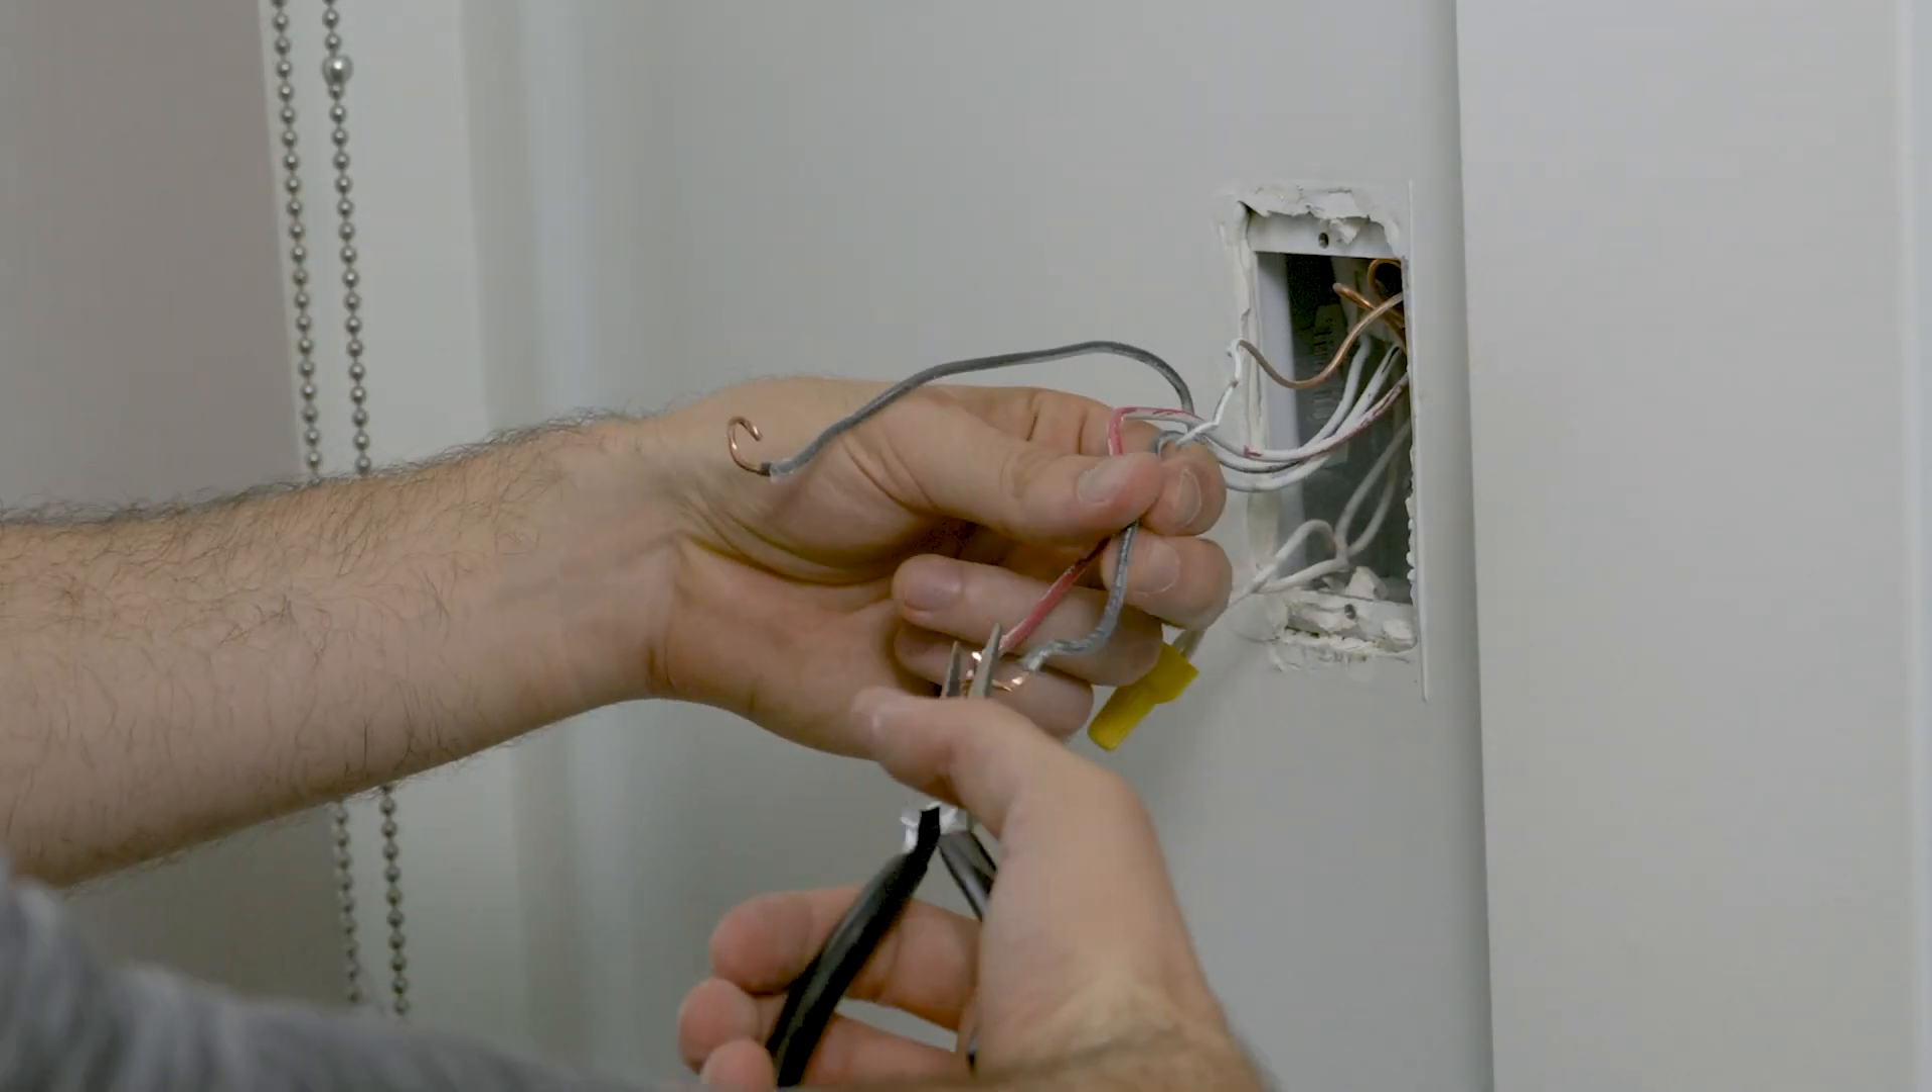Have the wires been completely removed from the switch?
Yes.